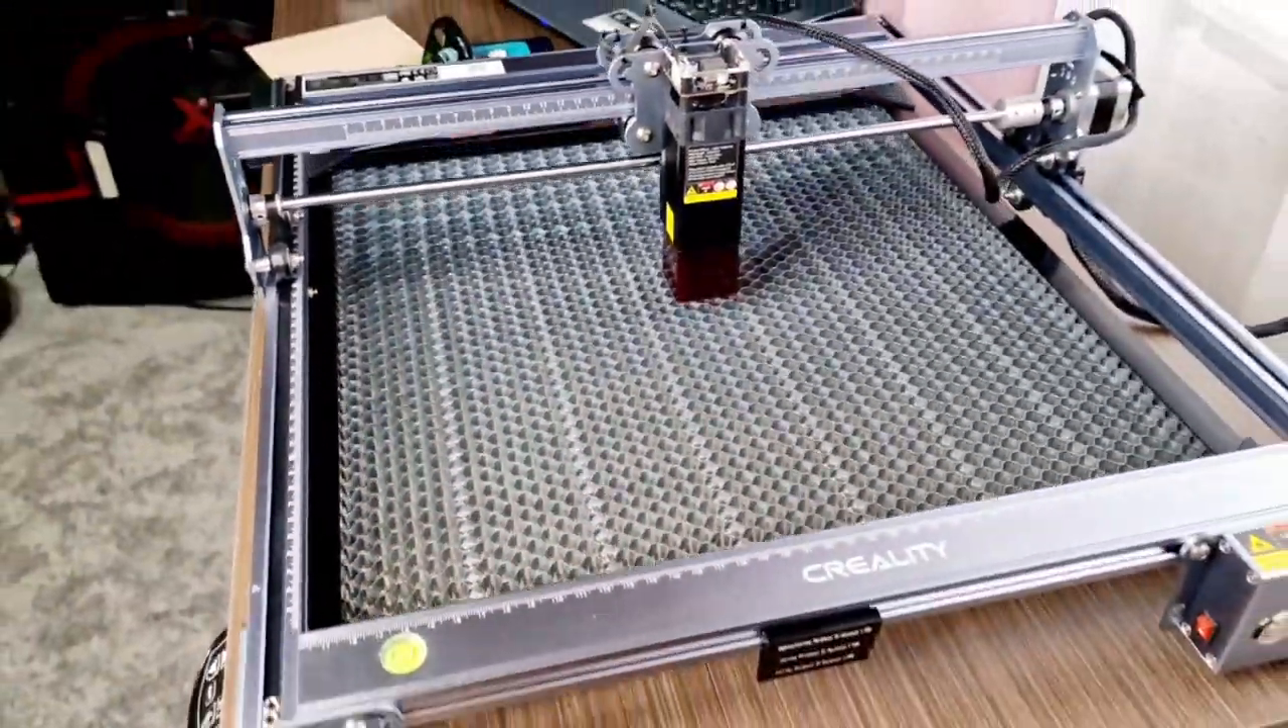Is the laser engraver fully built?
Yes.